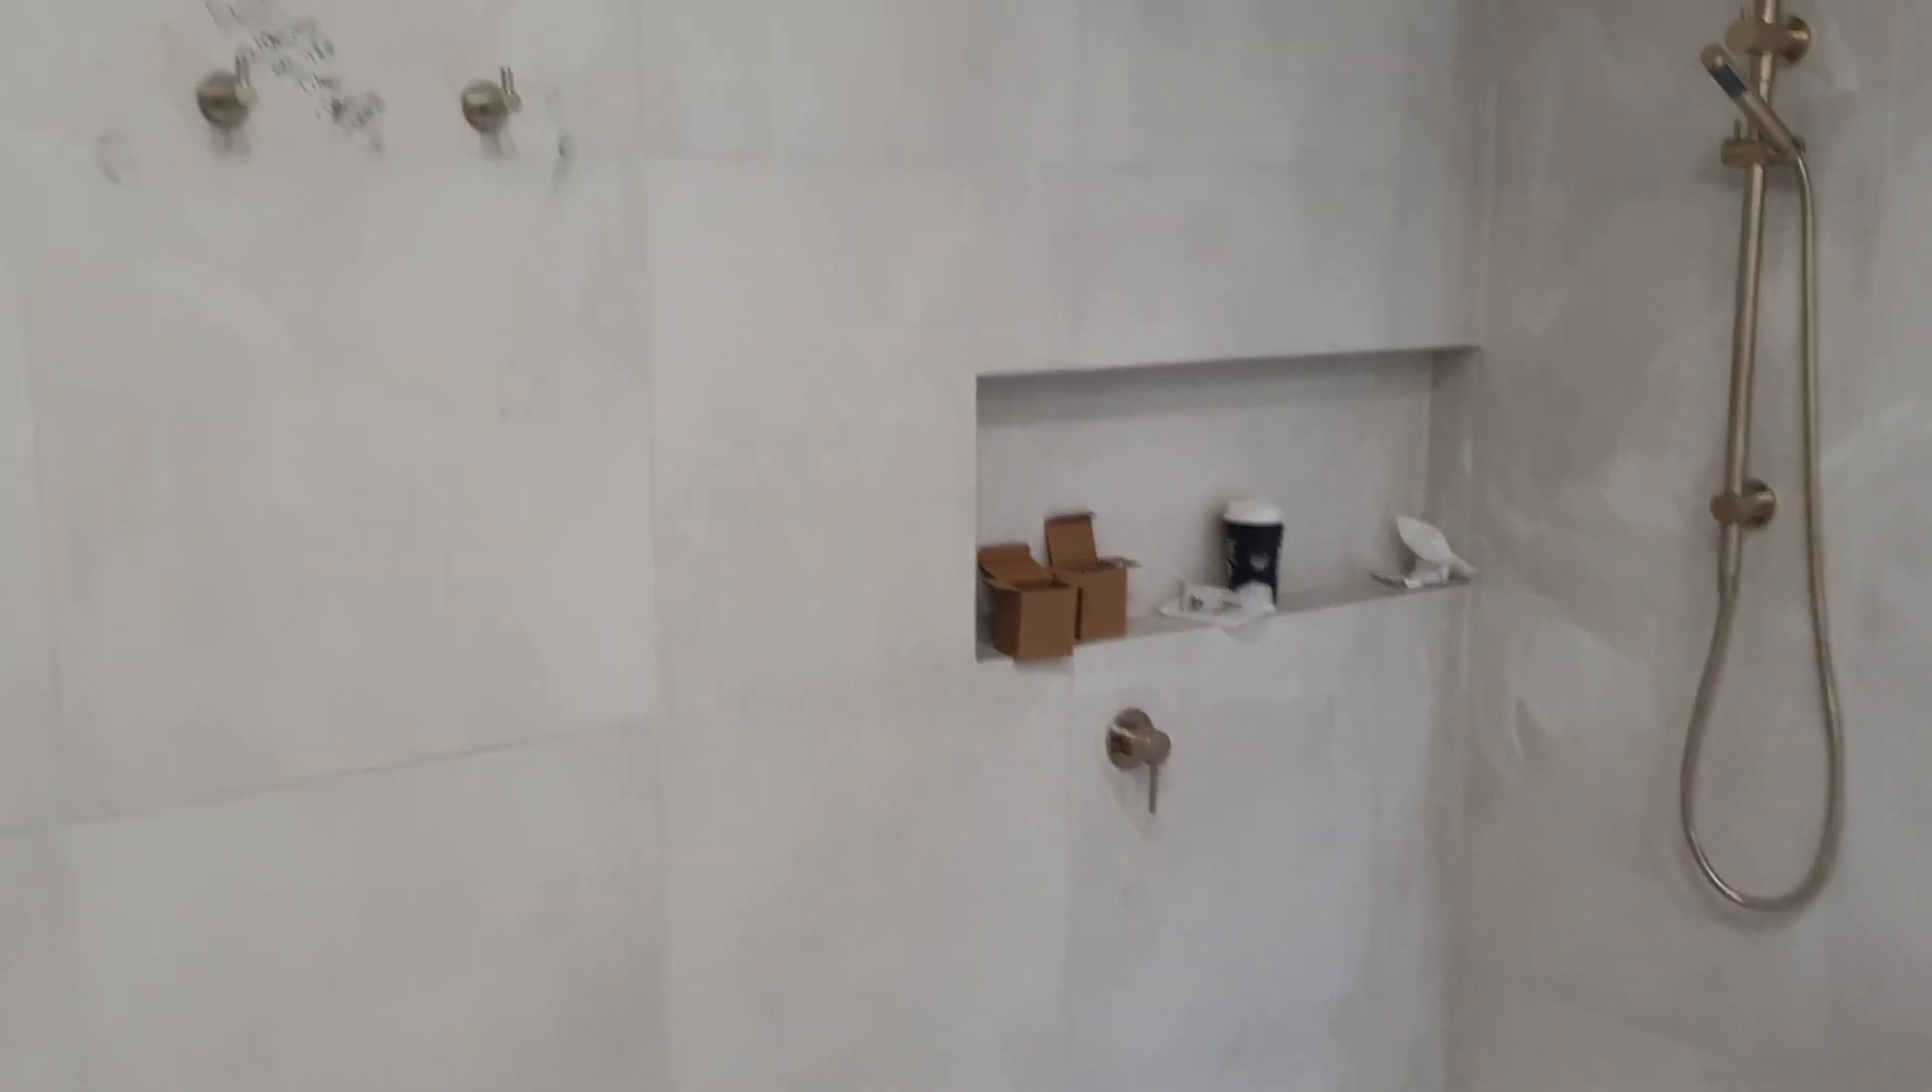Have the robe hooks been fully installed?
Yes.